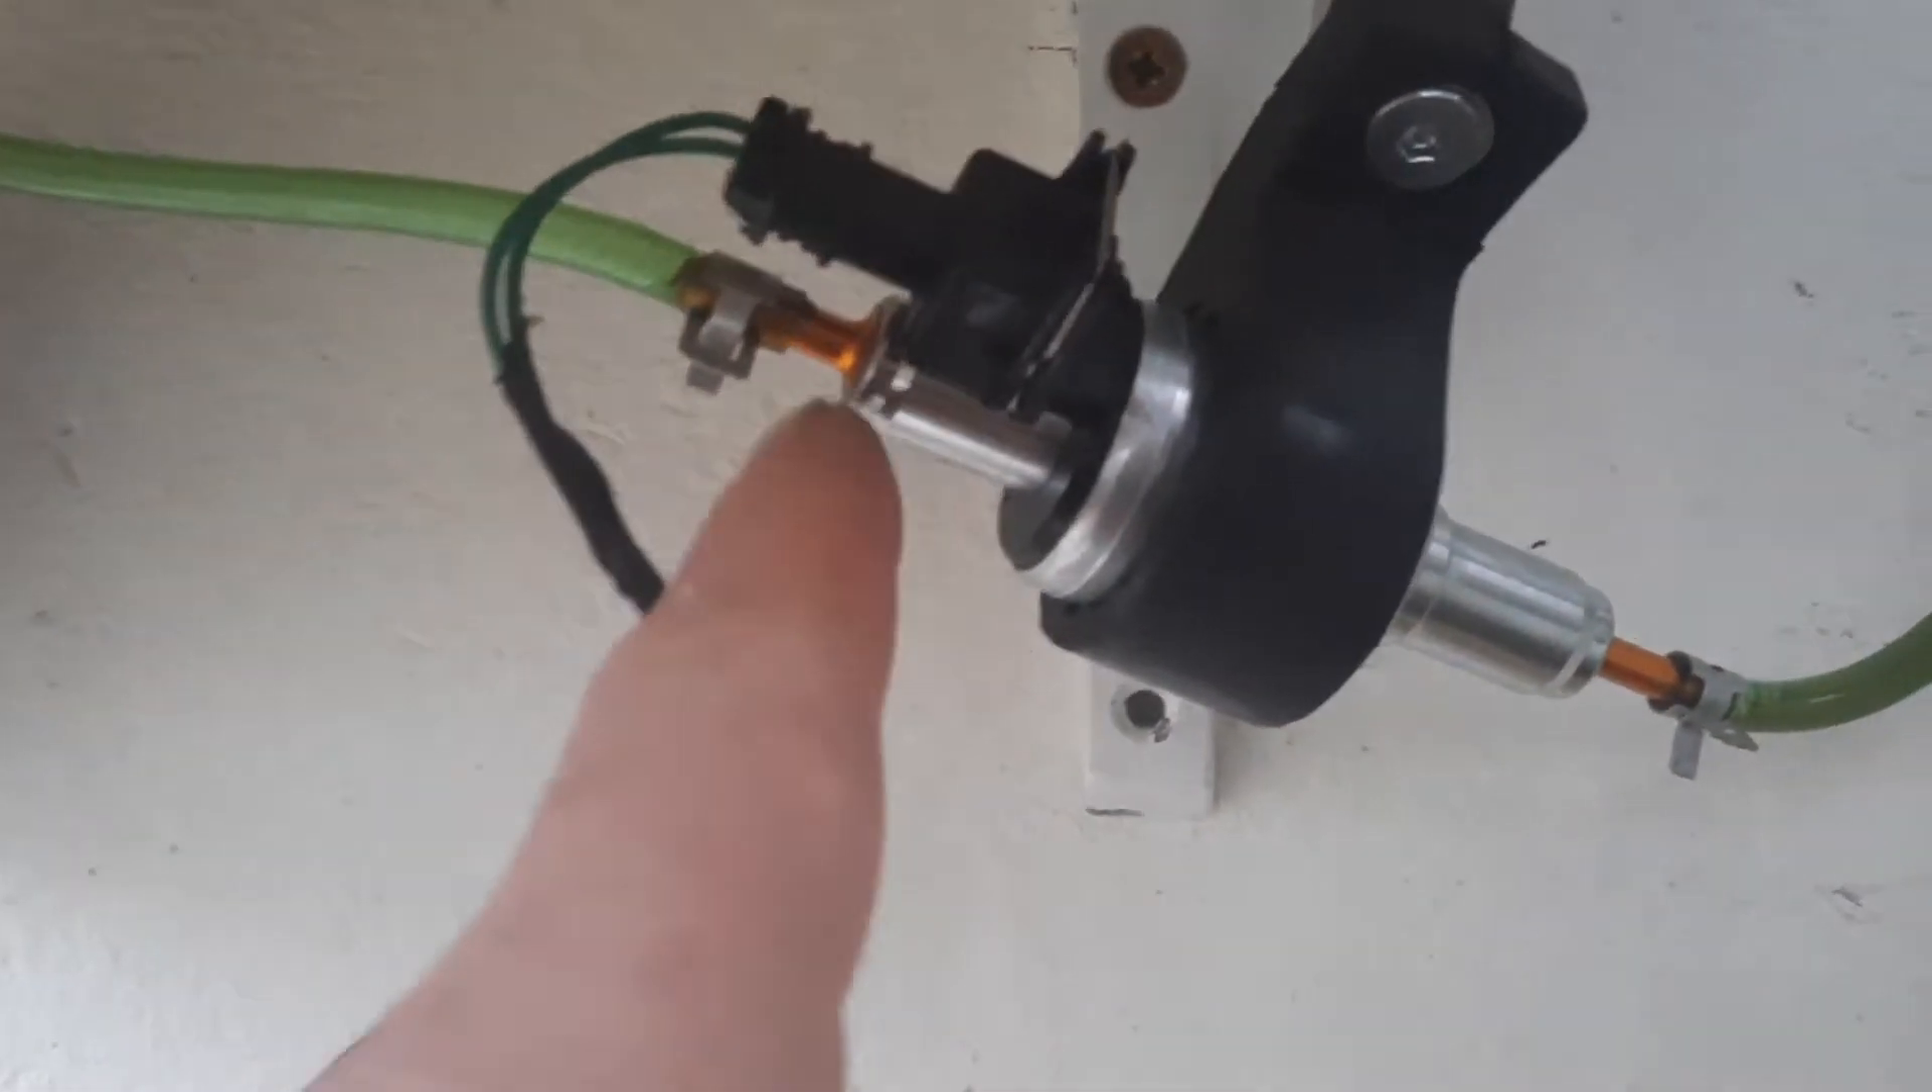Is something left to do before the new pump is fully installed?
No.